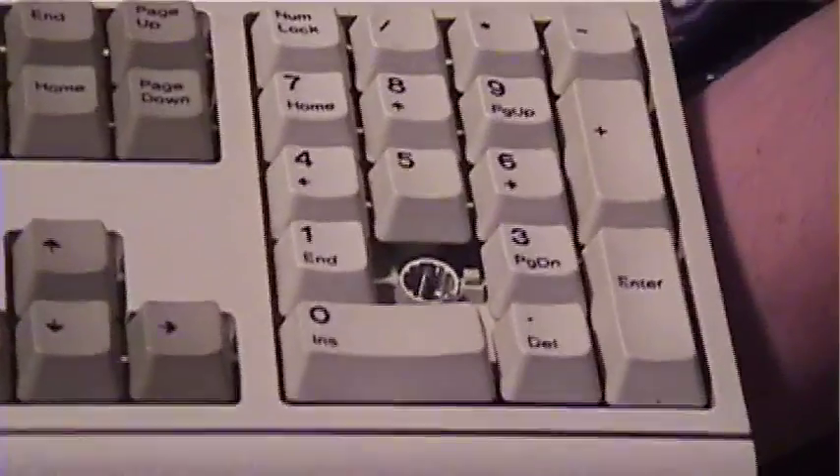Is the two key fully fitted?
No.